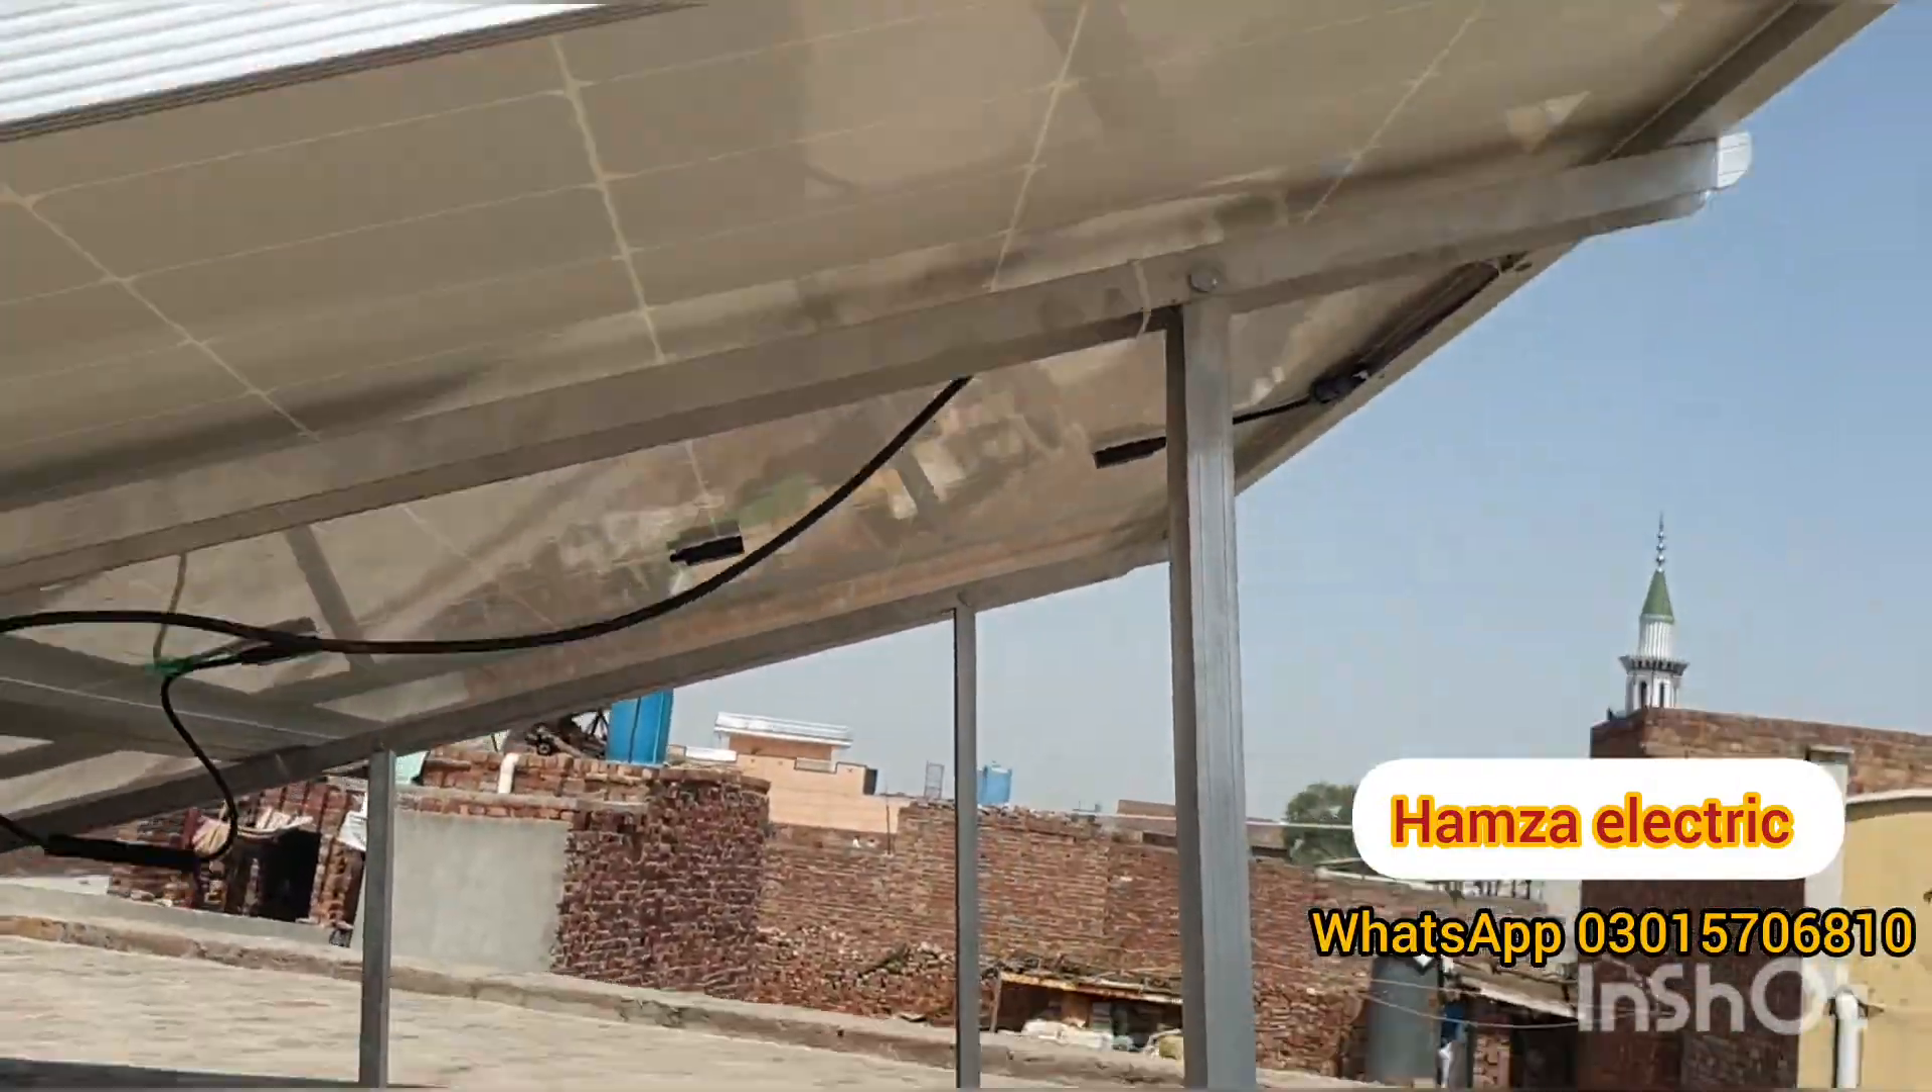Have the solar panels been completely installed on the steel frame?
Yes.